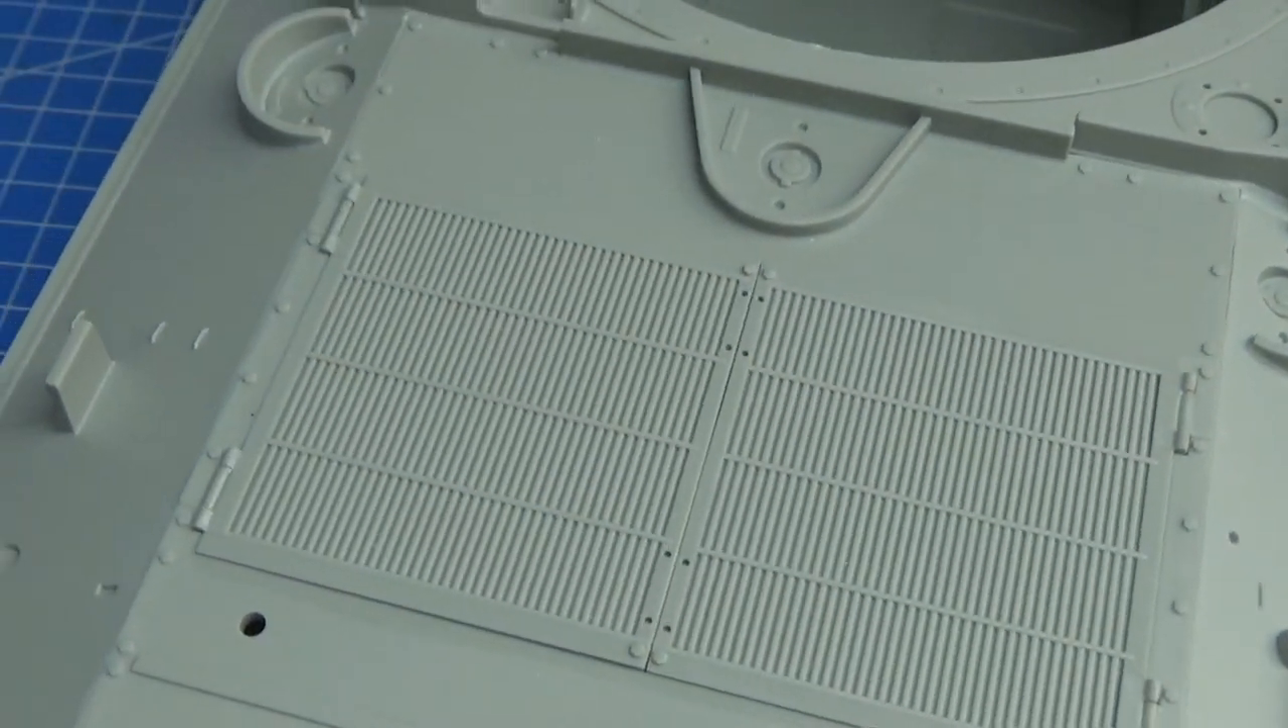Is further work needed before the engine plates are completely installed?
No.